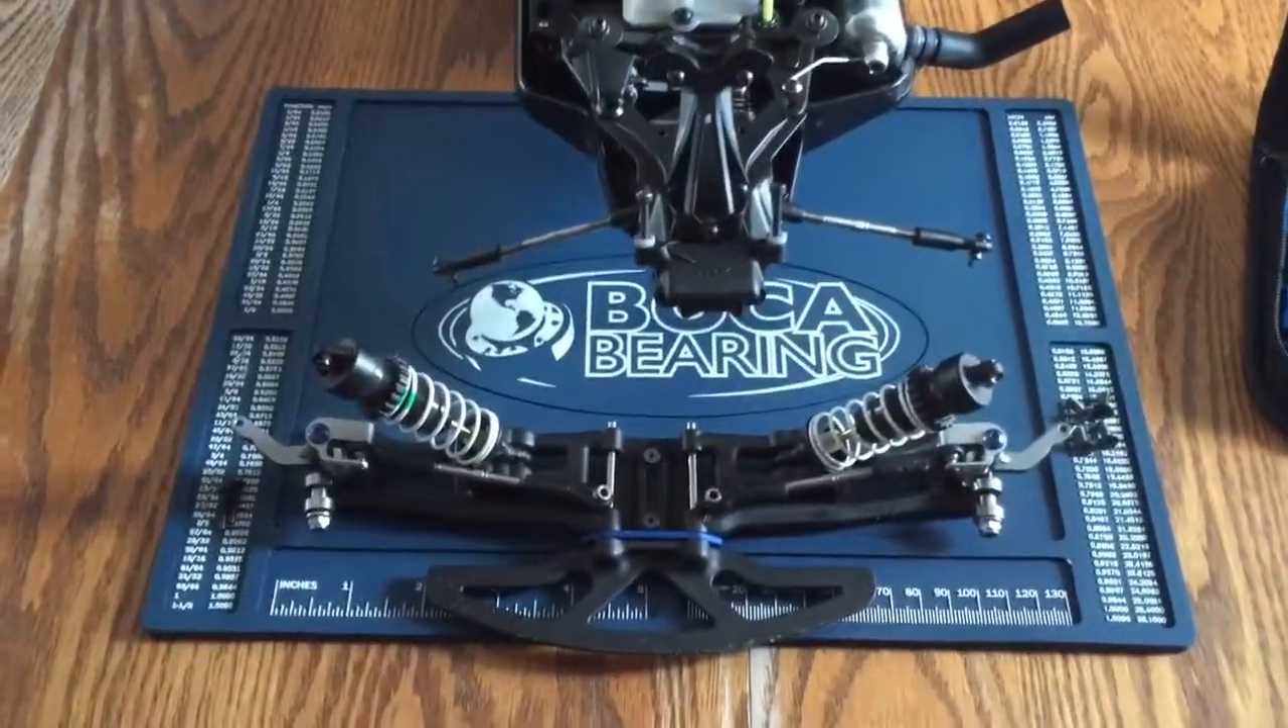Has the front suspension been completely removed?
Yes.